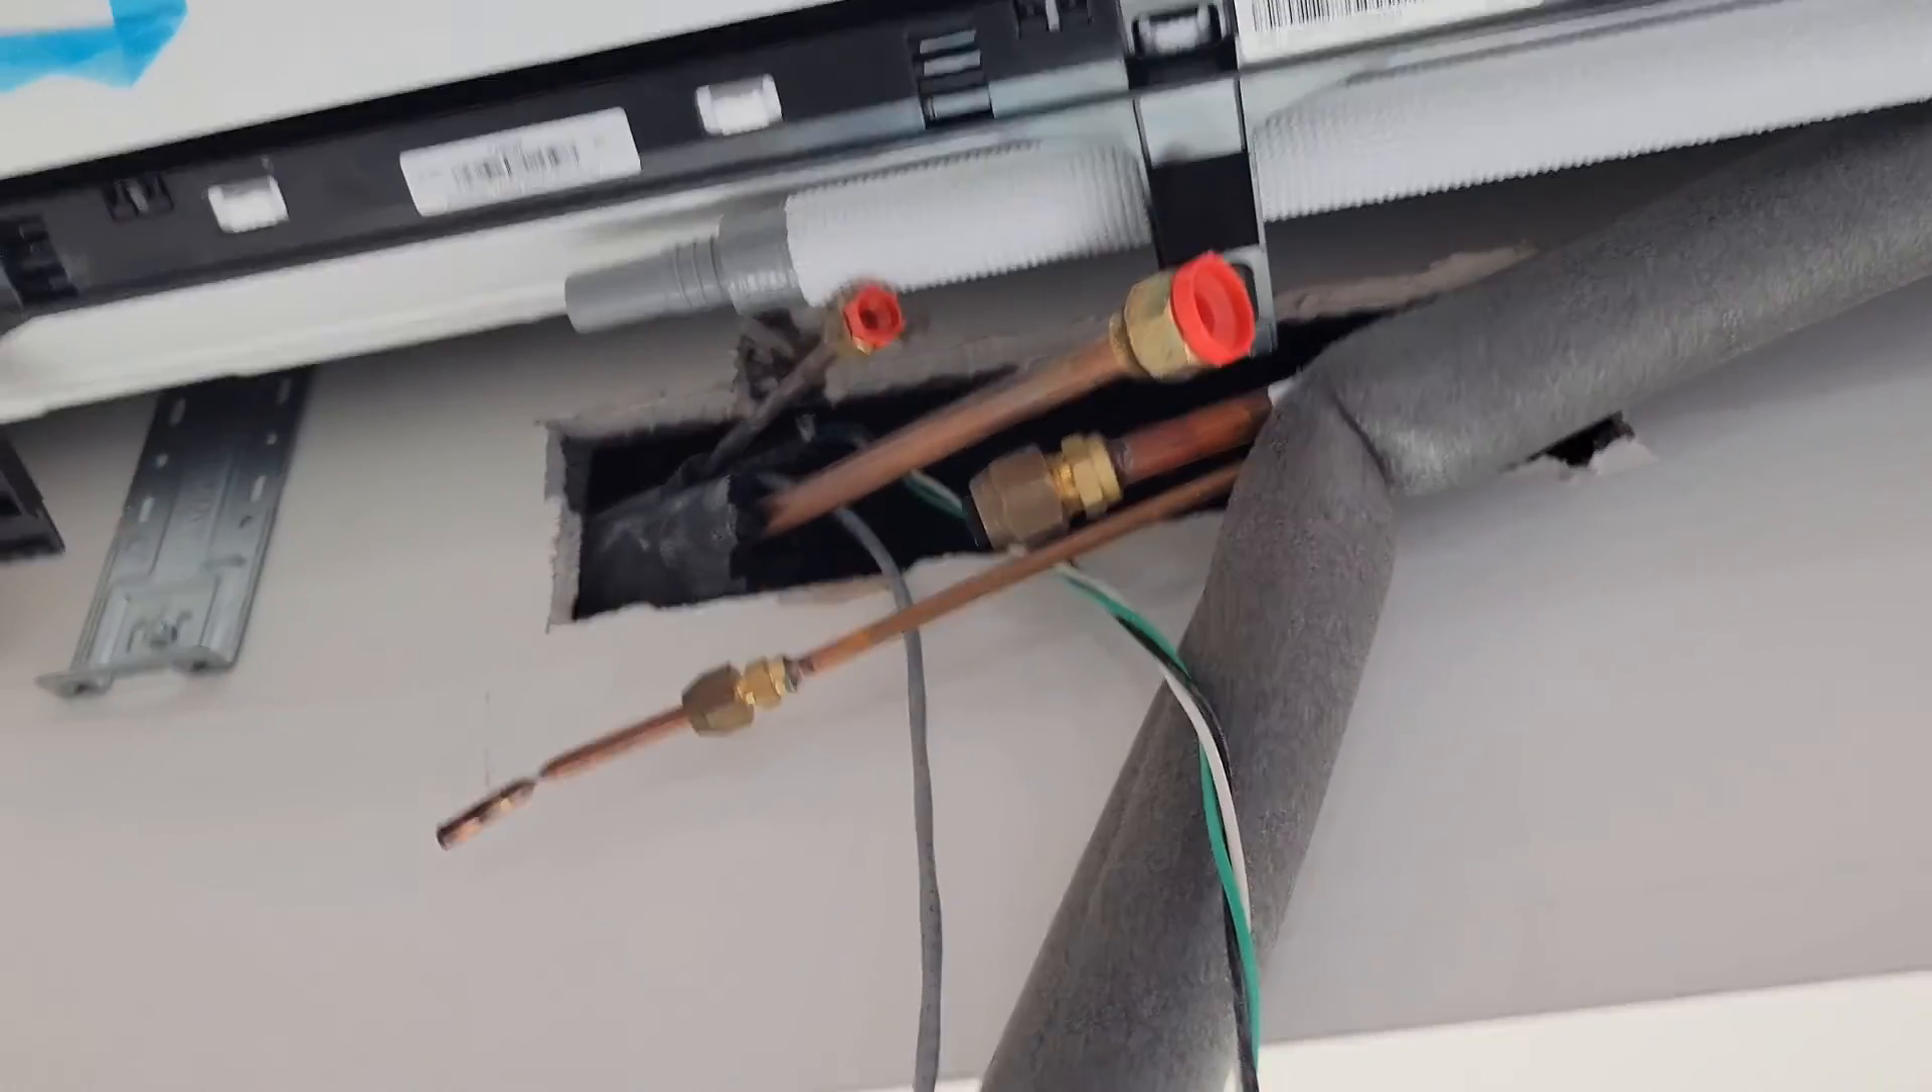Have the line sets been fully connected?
No.